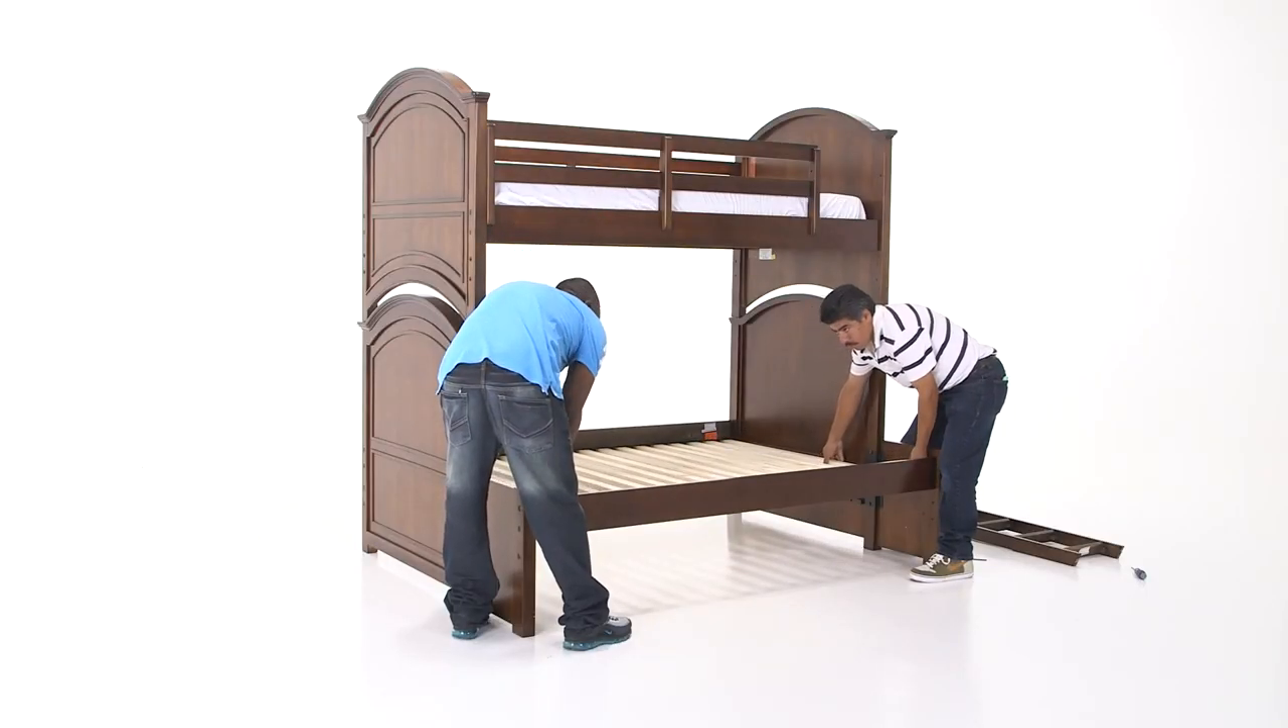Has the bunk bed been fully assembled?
No.